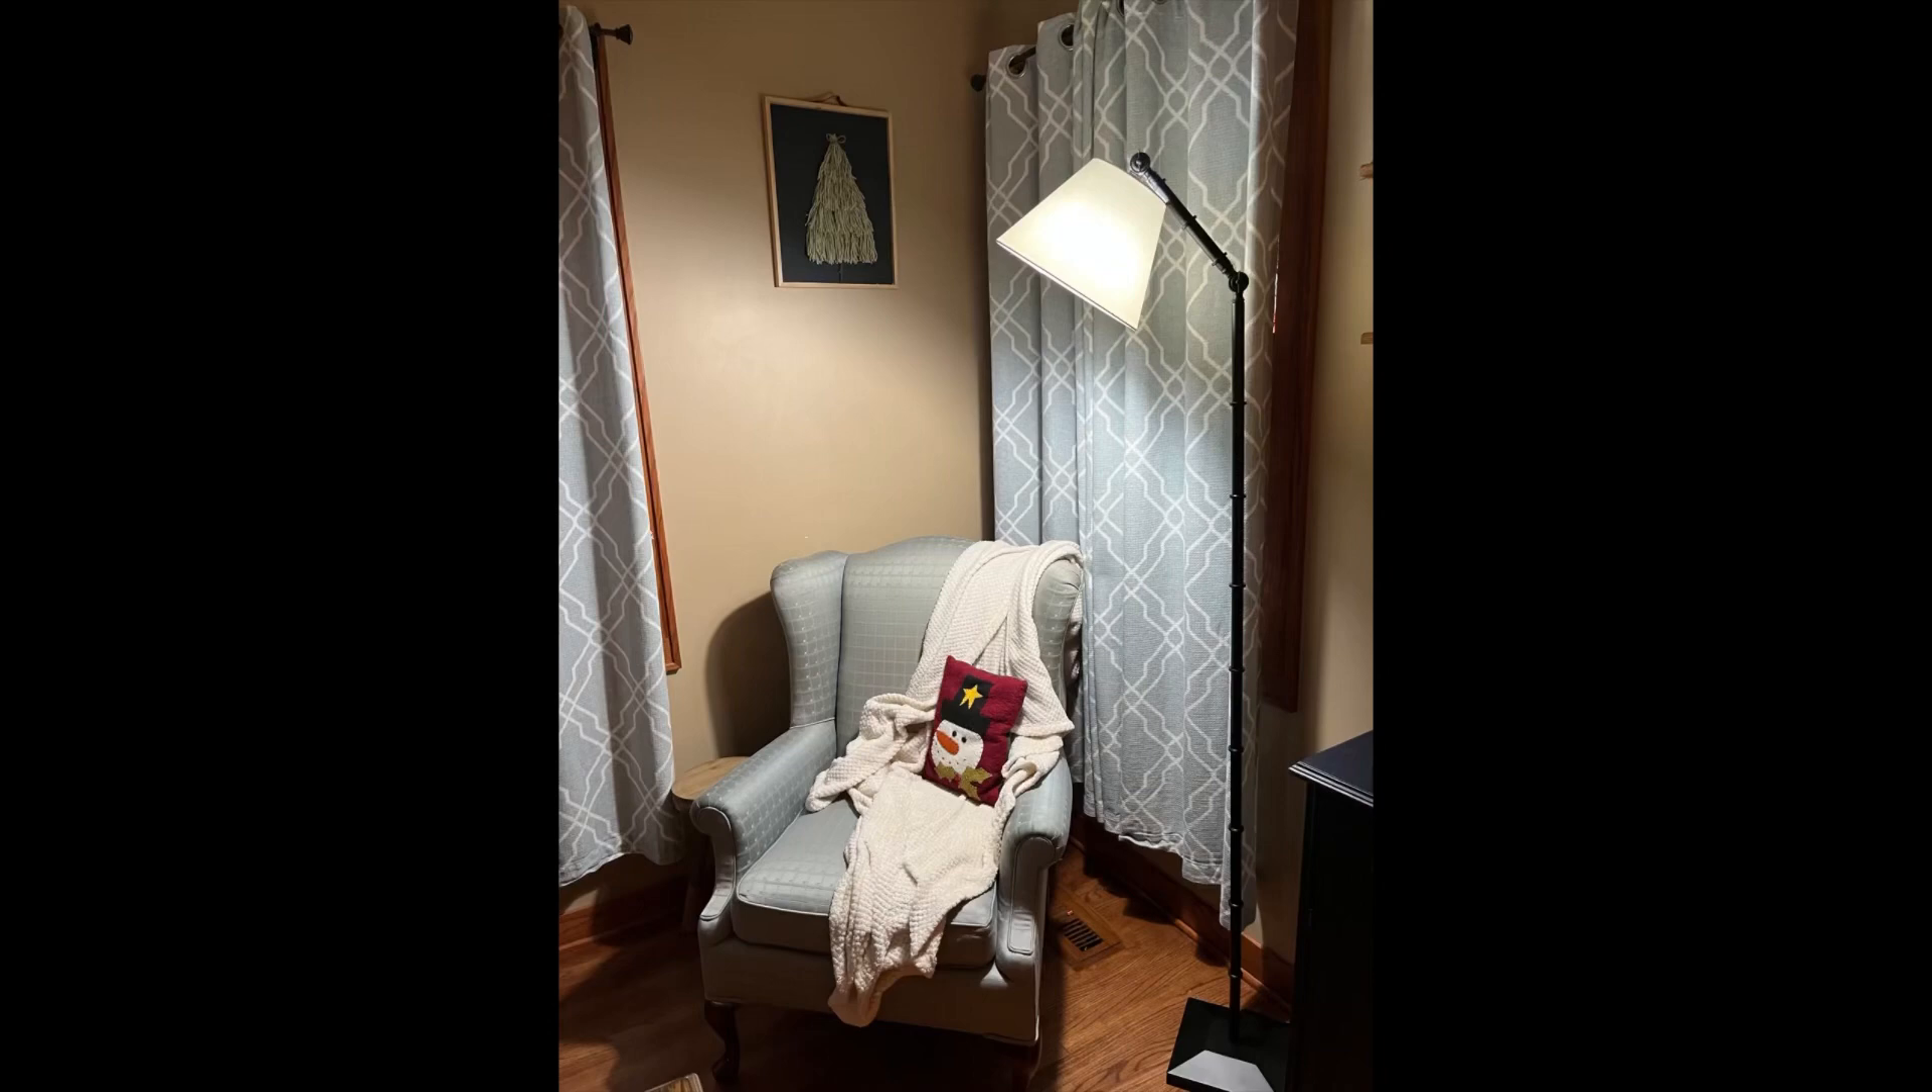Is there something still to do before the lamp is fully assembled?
No.